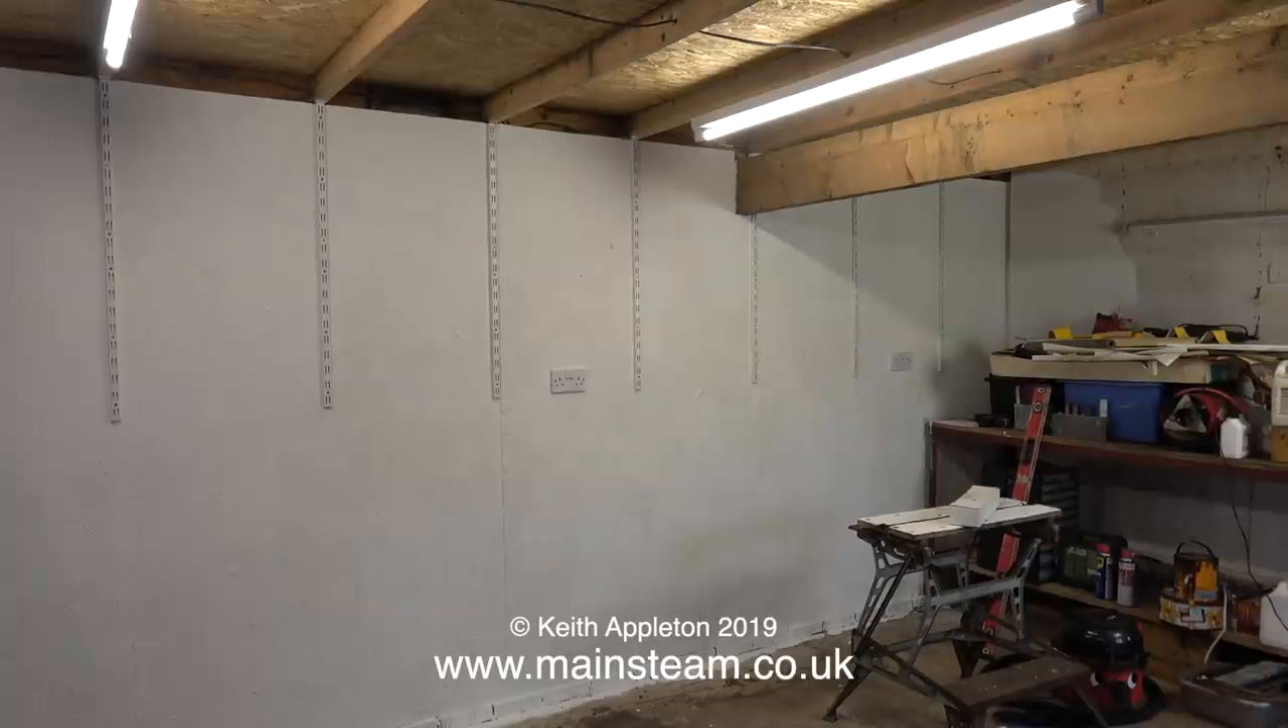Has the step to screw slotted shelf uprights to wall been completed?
Yes.